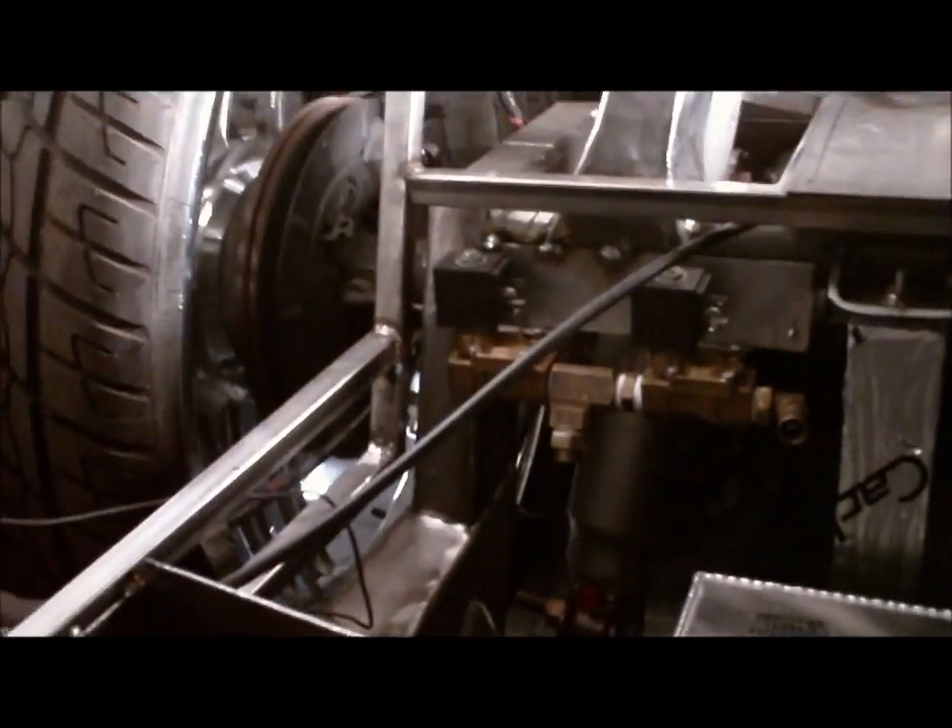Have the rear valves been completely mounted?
Yes.